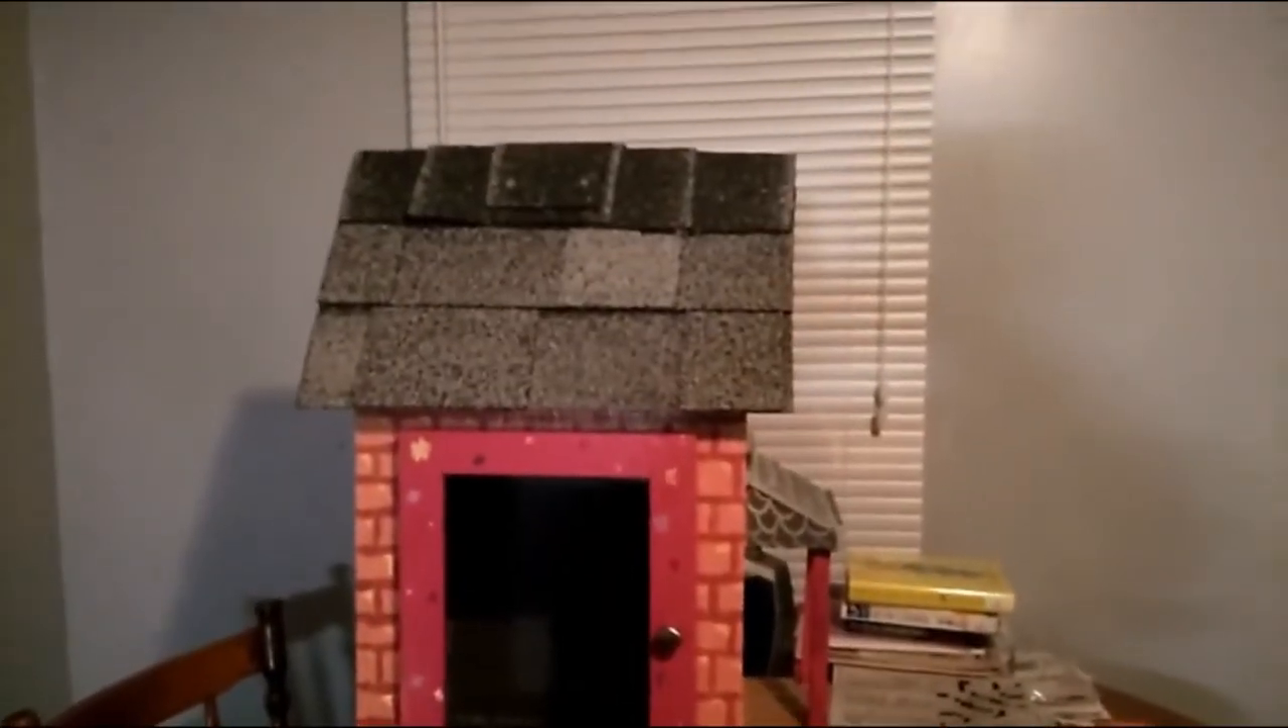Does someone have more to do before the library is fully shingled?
No.